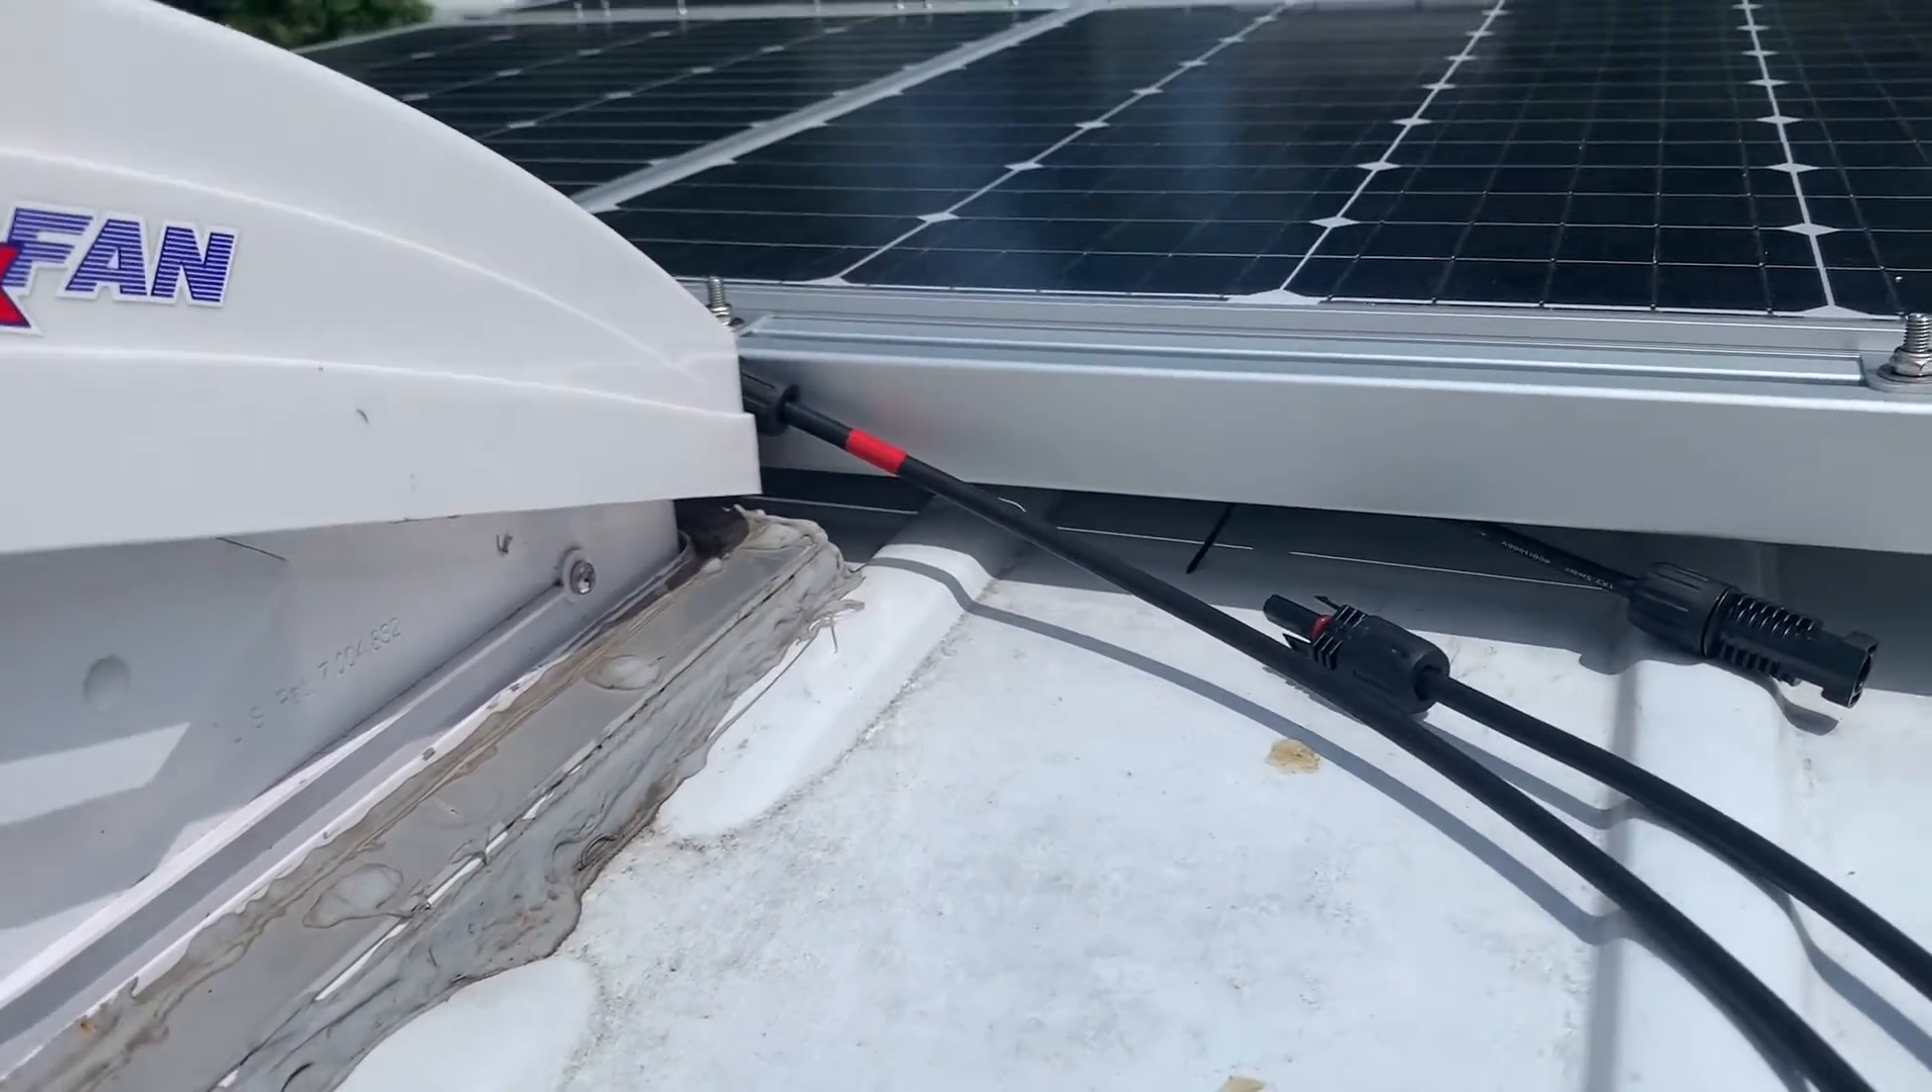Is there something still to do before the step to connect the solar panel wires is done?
Yes.